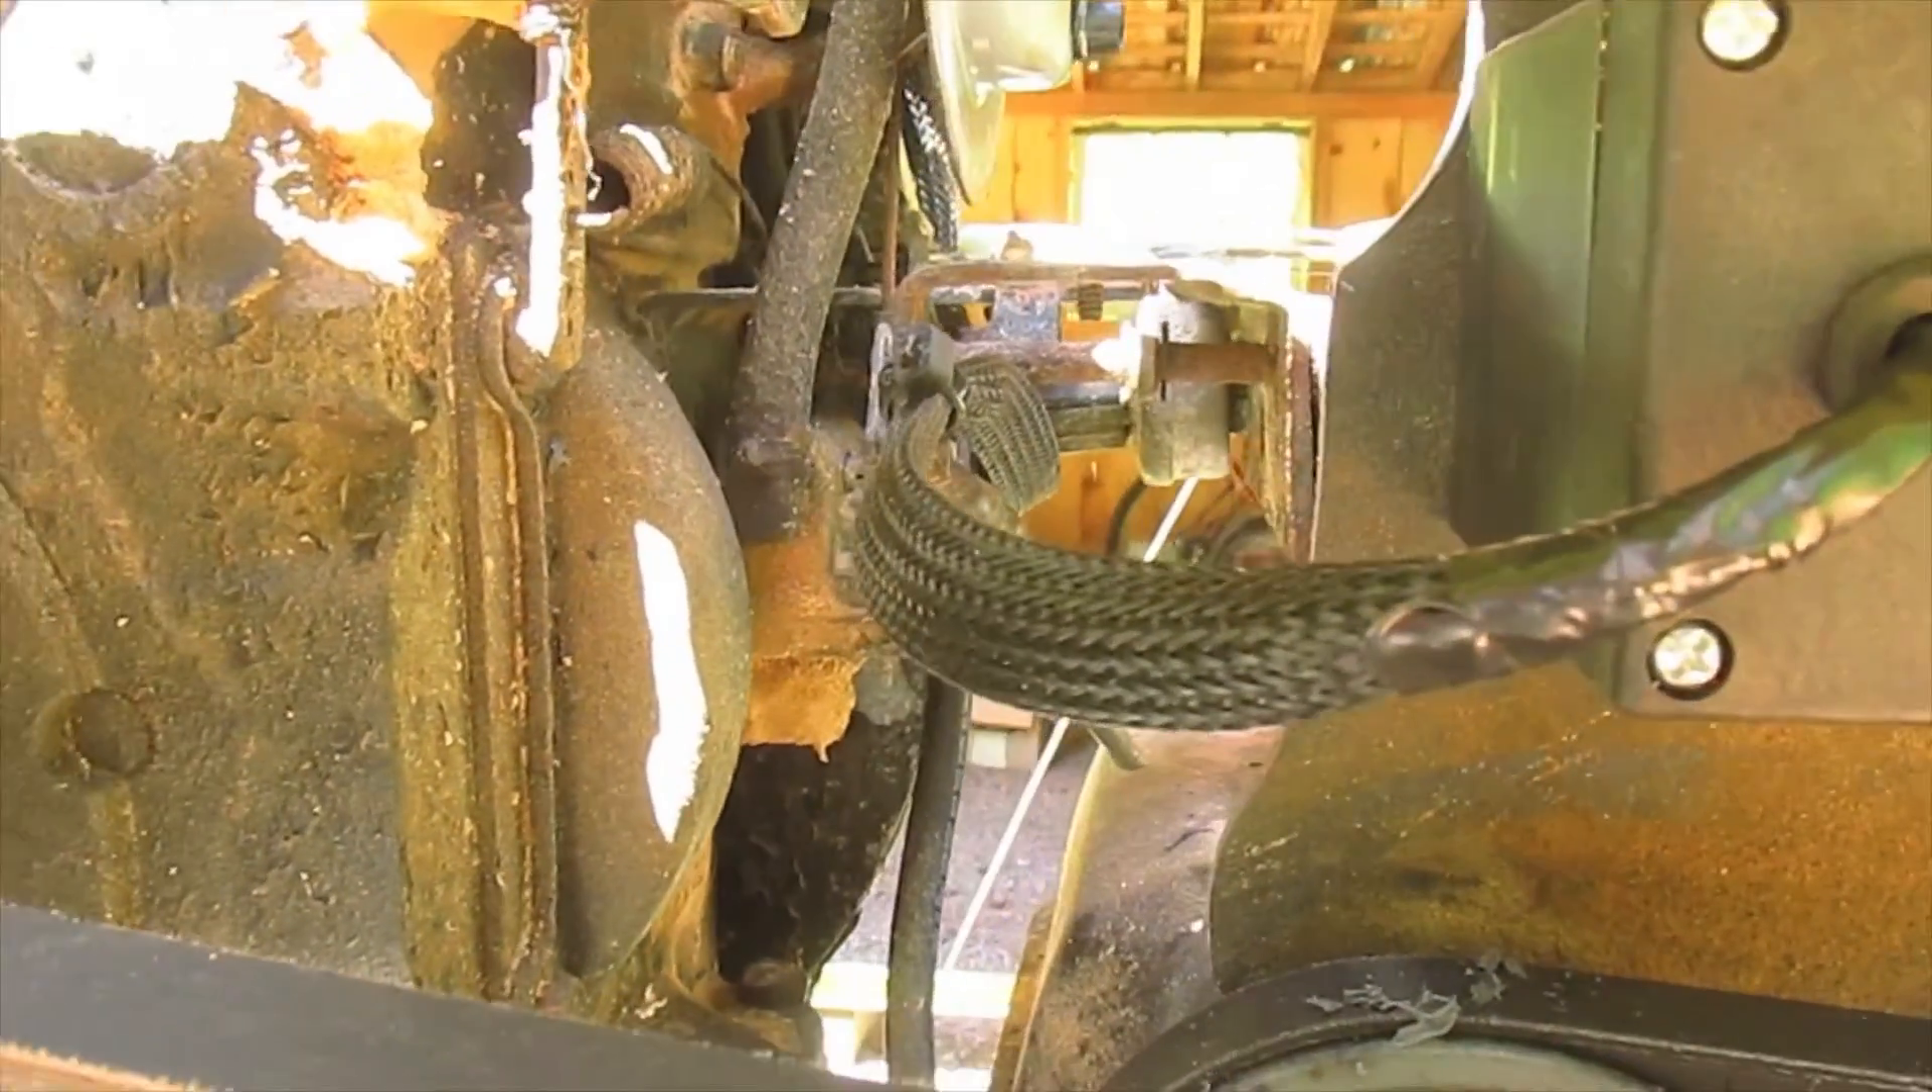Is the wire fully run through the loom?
Yes.